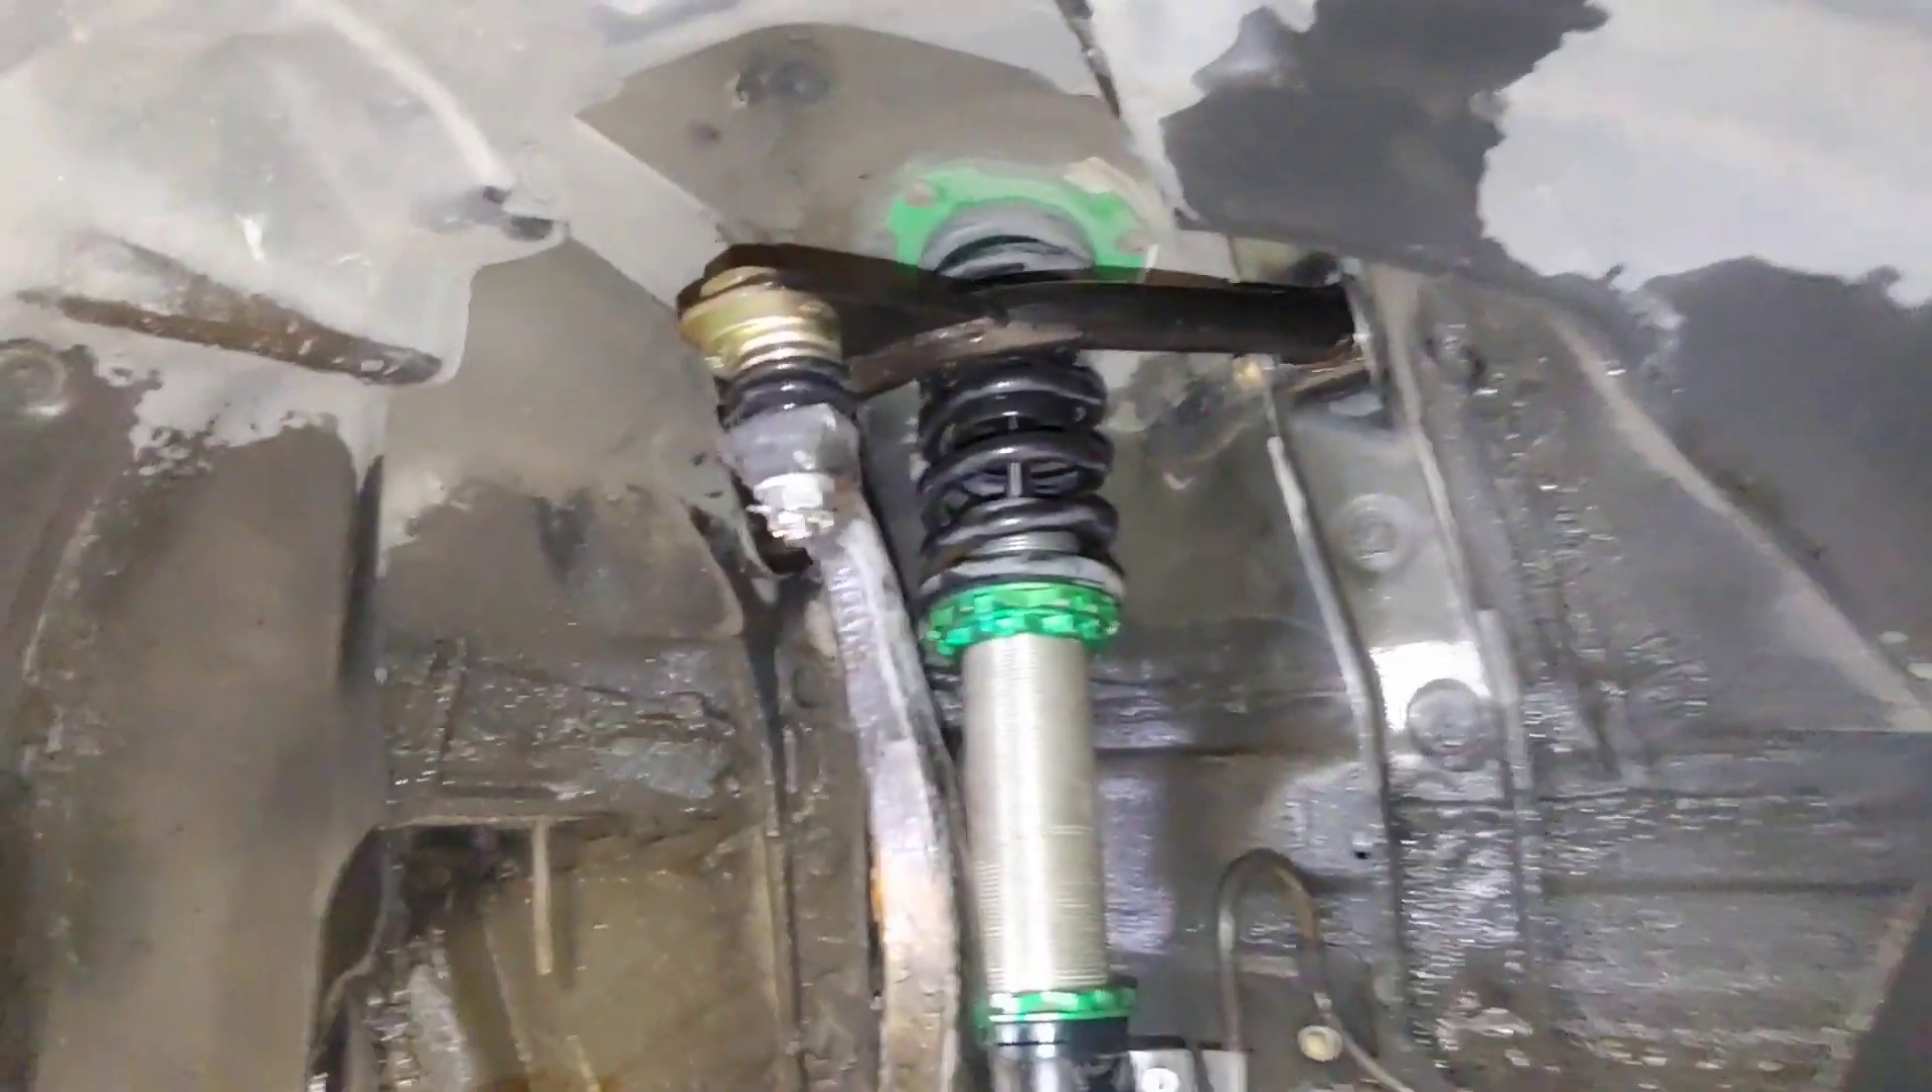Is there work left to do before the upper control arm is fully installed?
No.